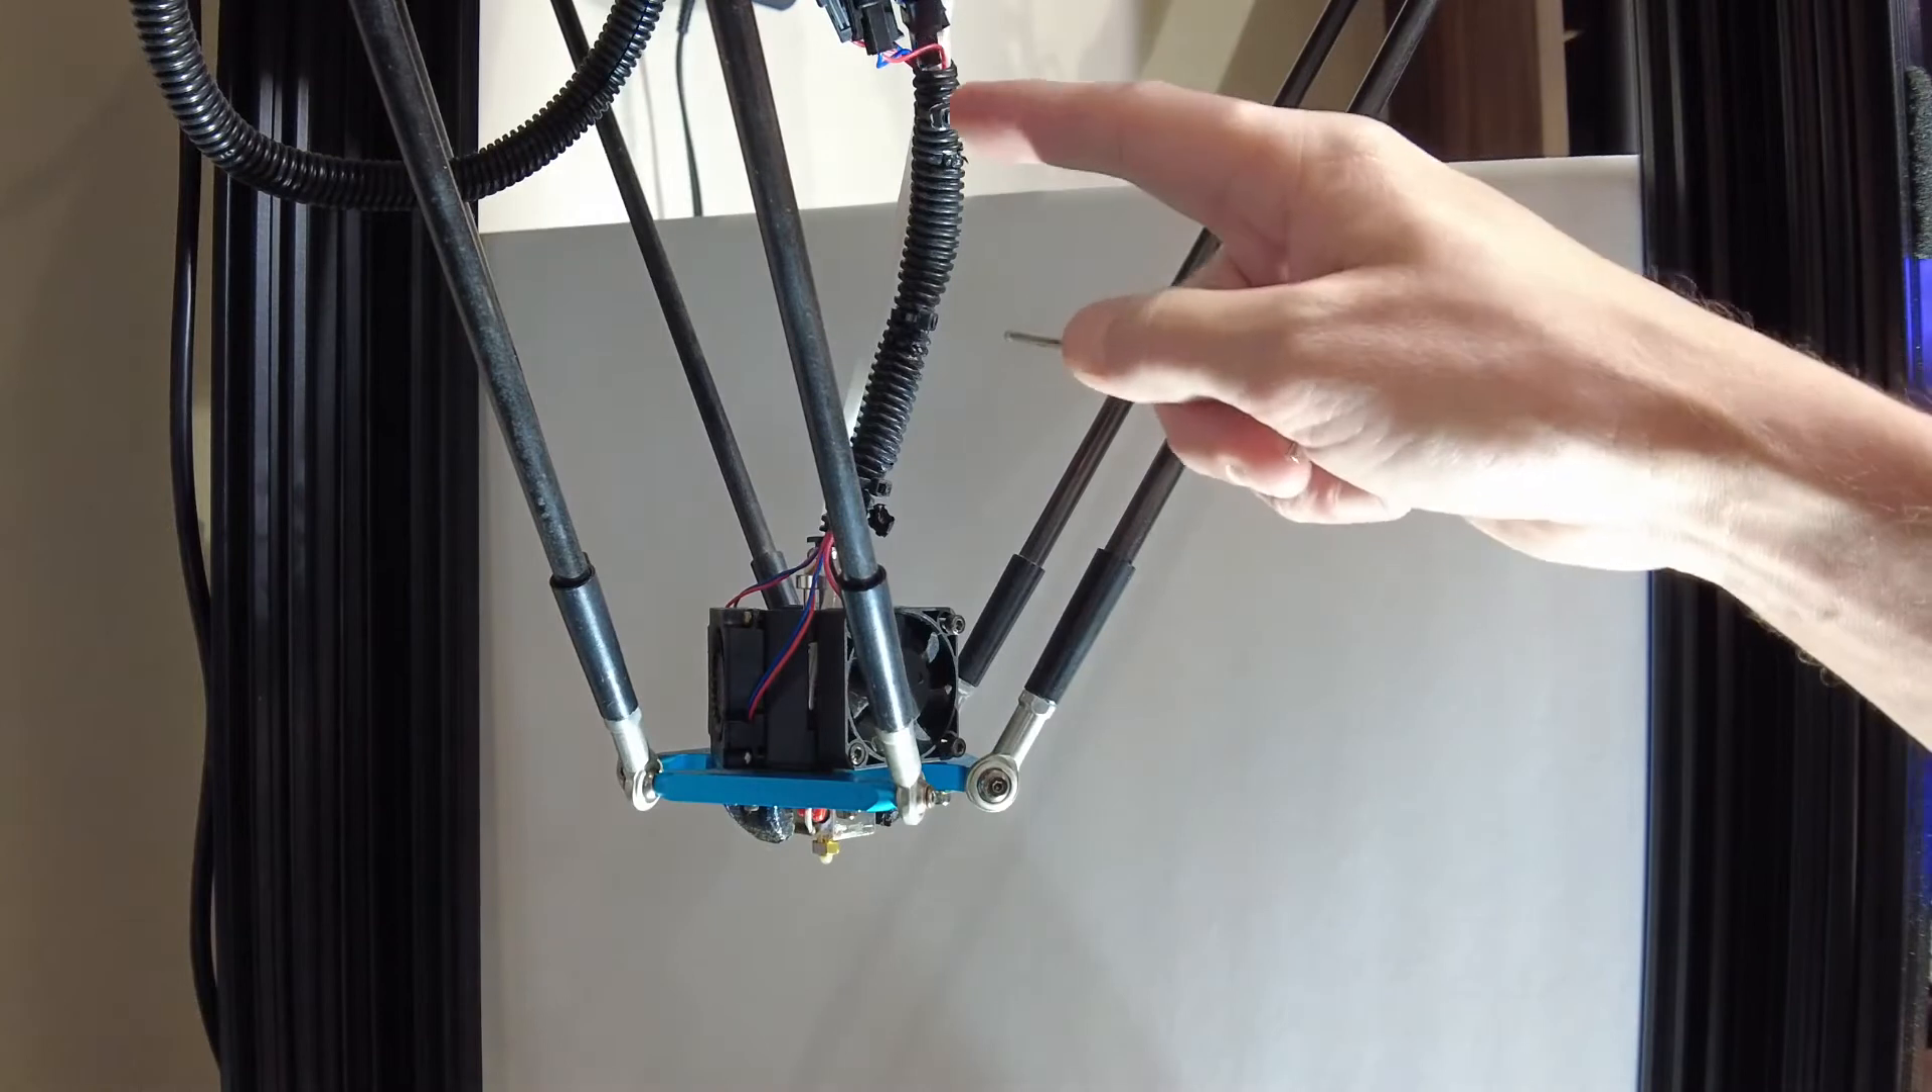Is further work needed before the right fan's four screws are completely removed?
Yes.